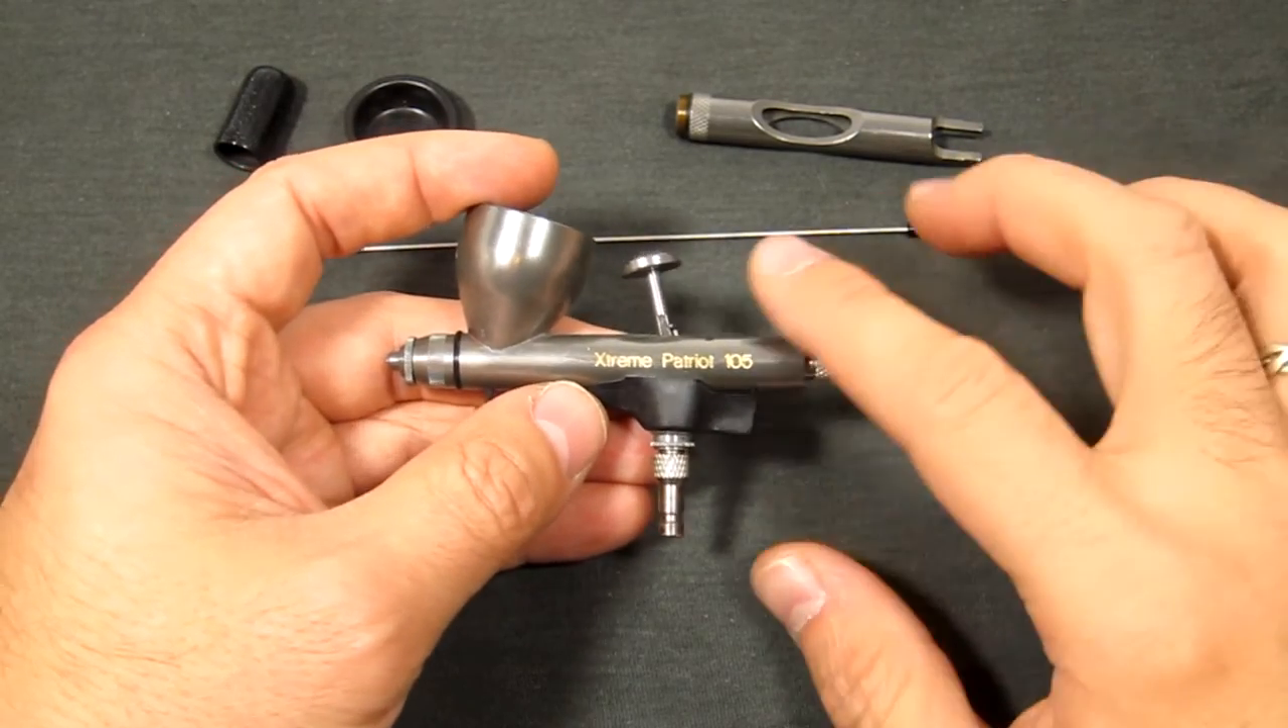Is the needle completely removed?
Yes.